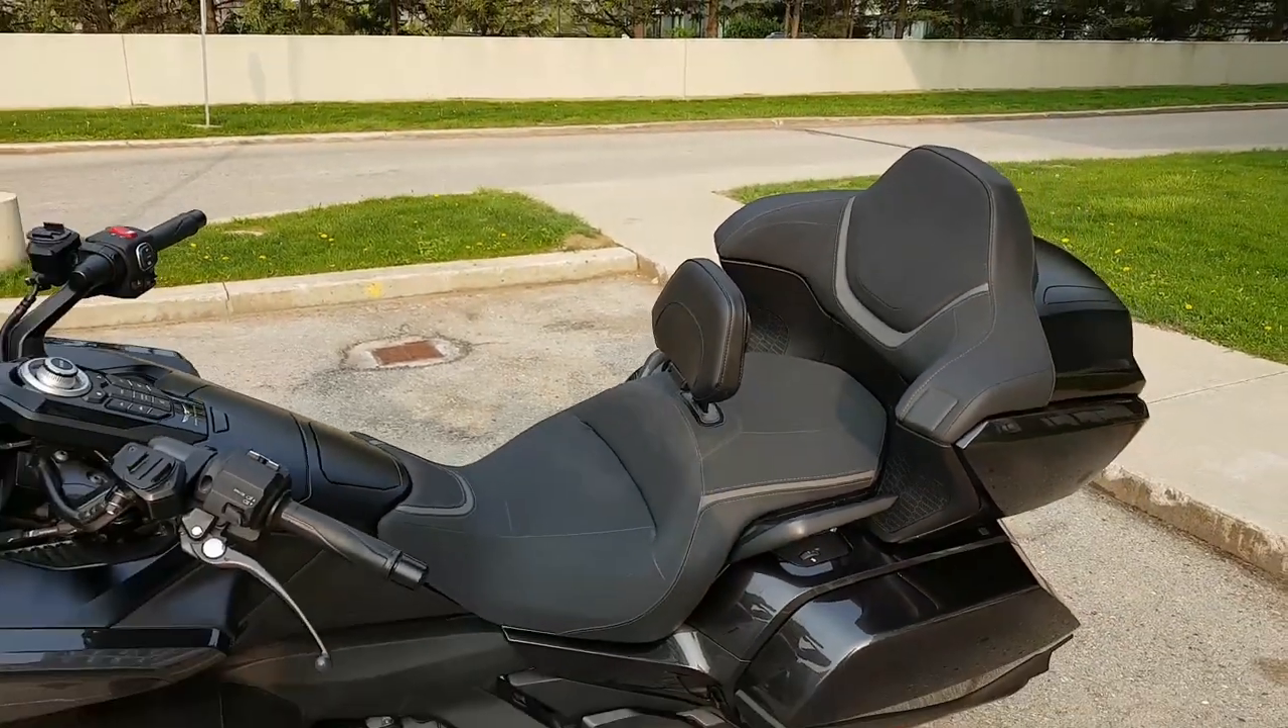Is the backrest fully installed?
Yes.